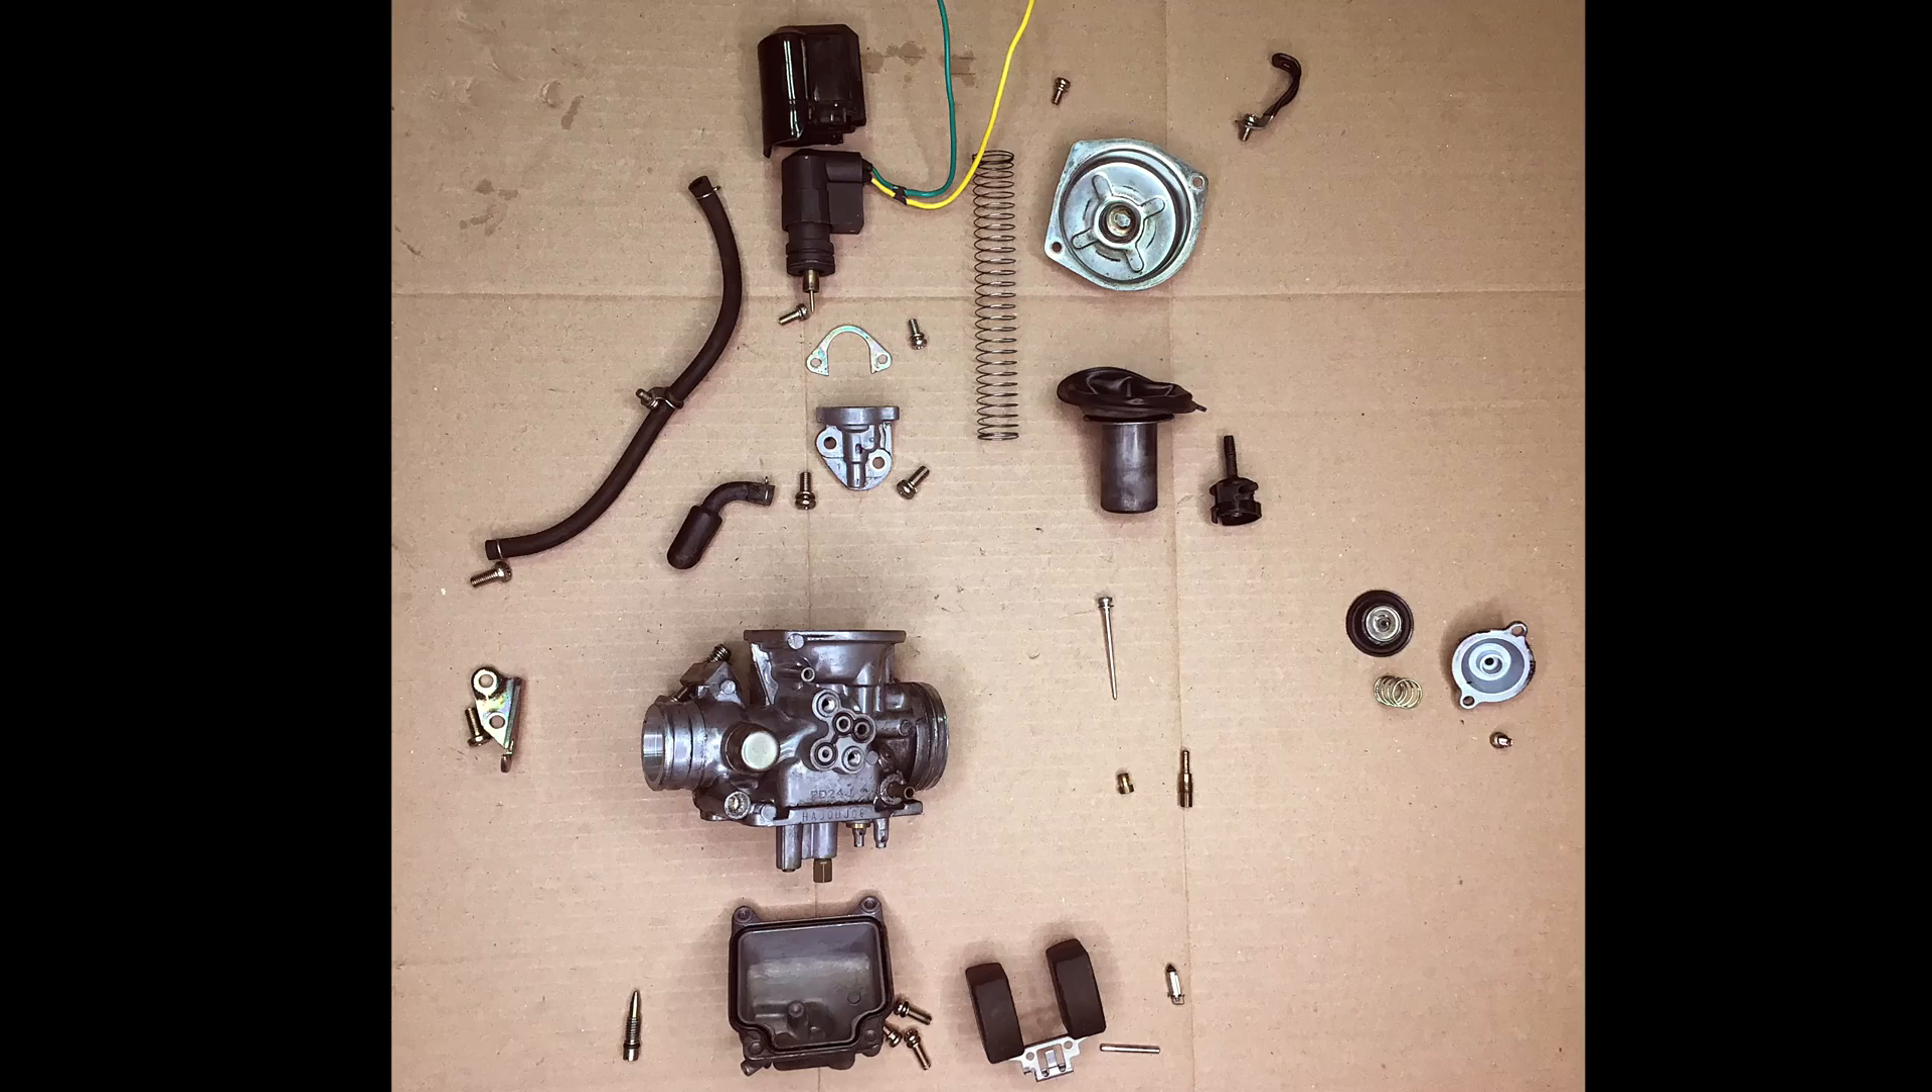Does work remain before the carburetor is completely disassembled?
No.